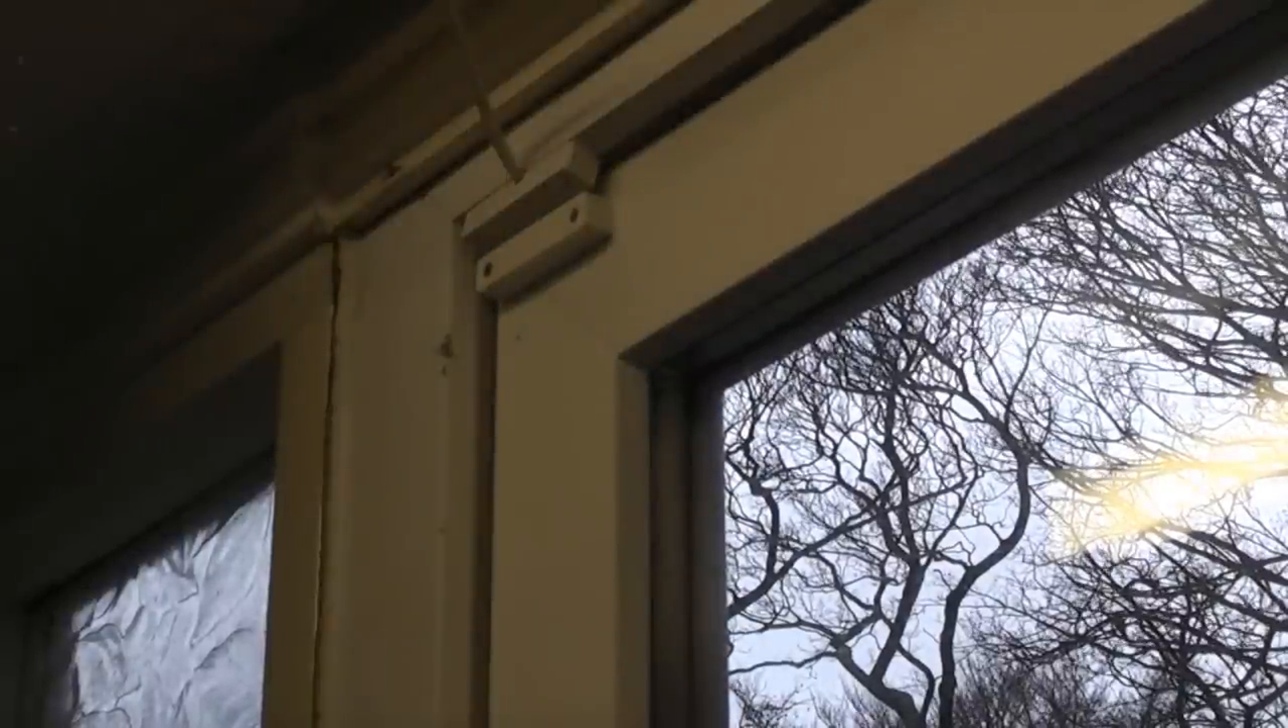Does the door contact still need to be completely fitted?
No.